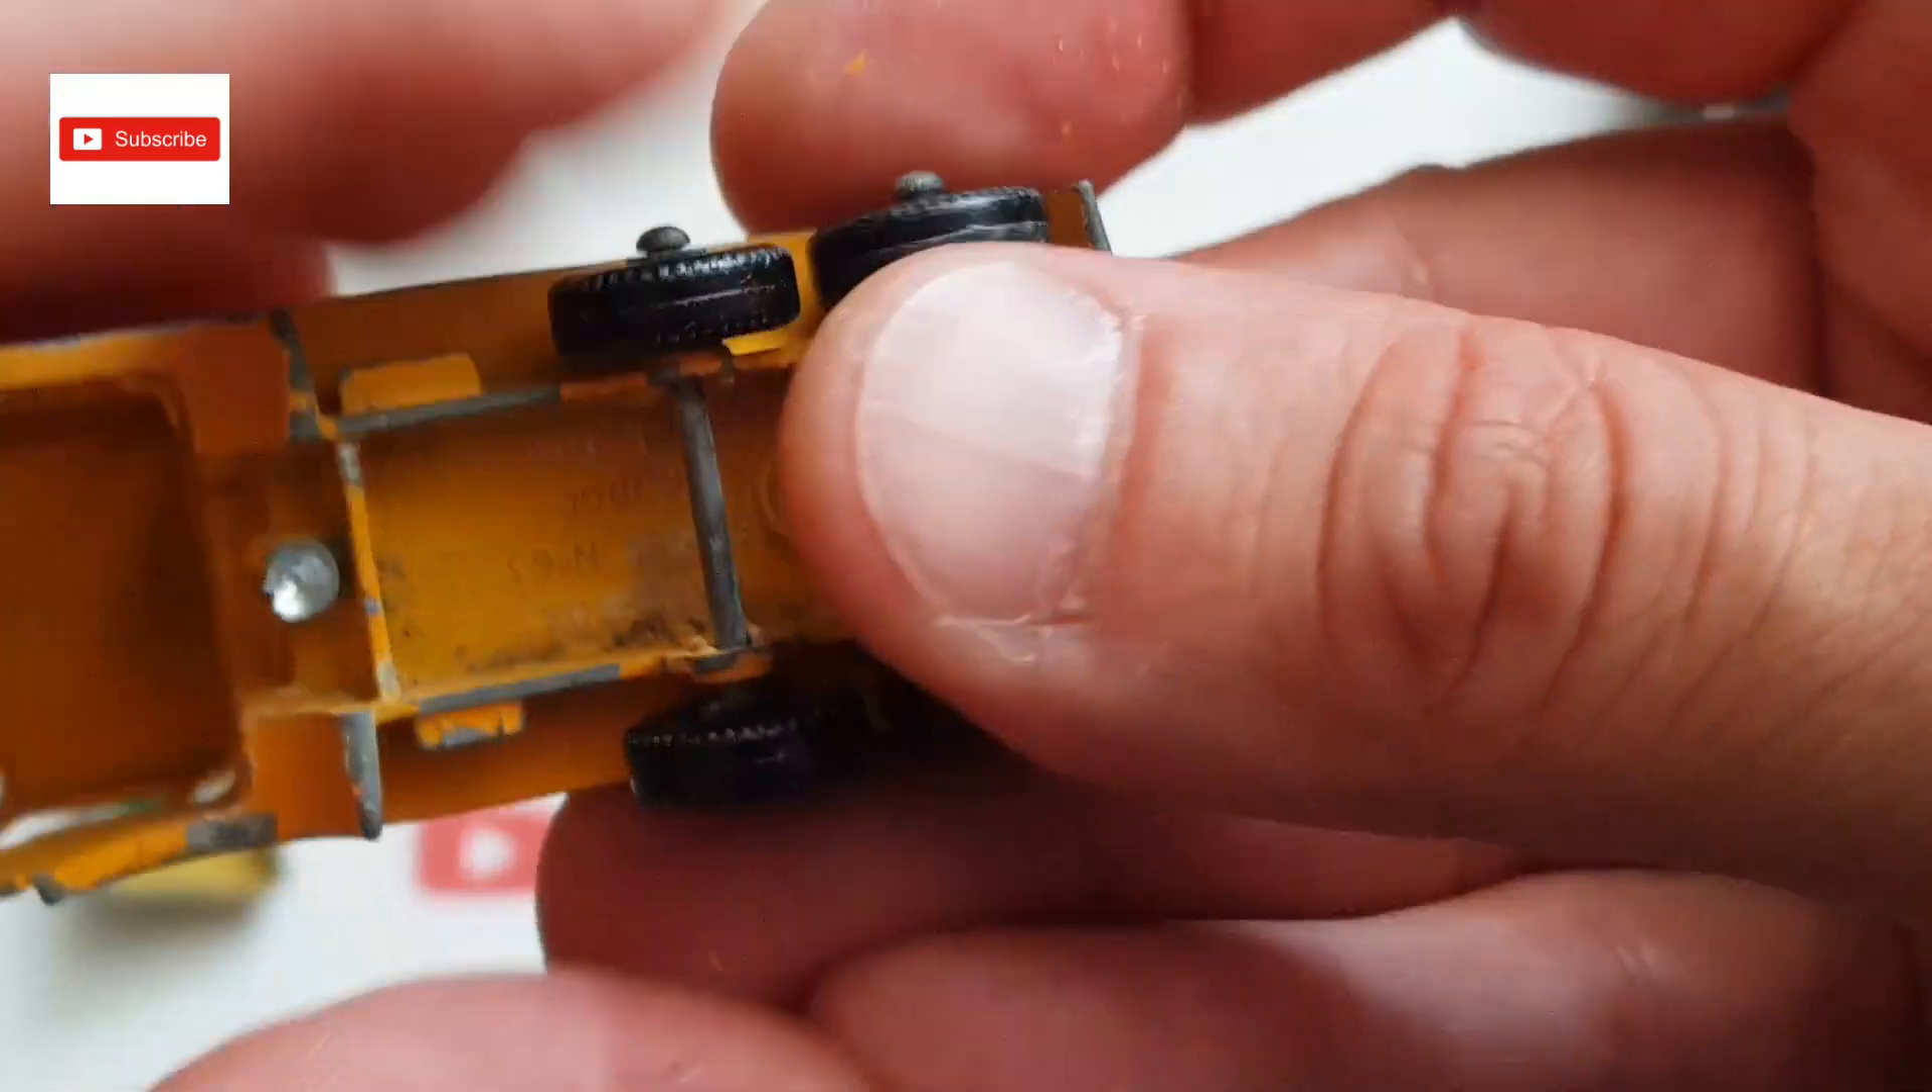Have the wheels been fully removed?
No.